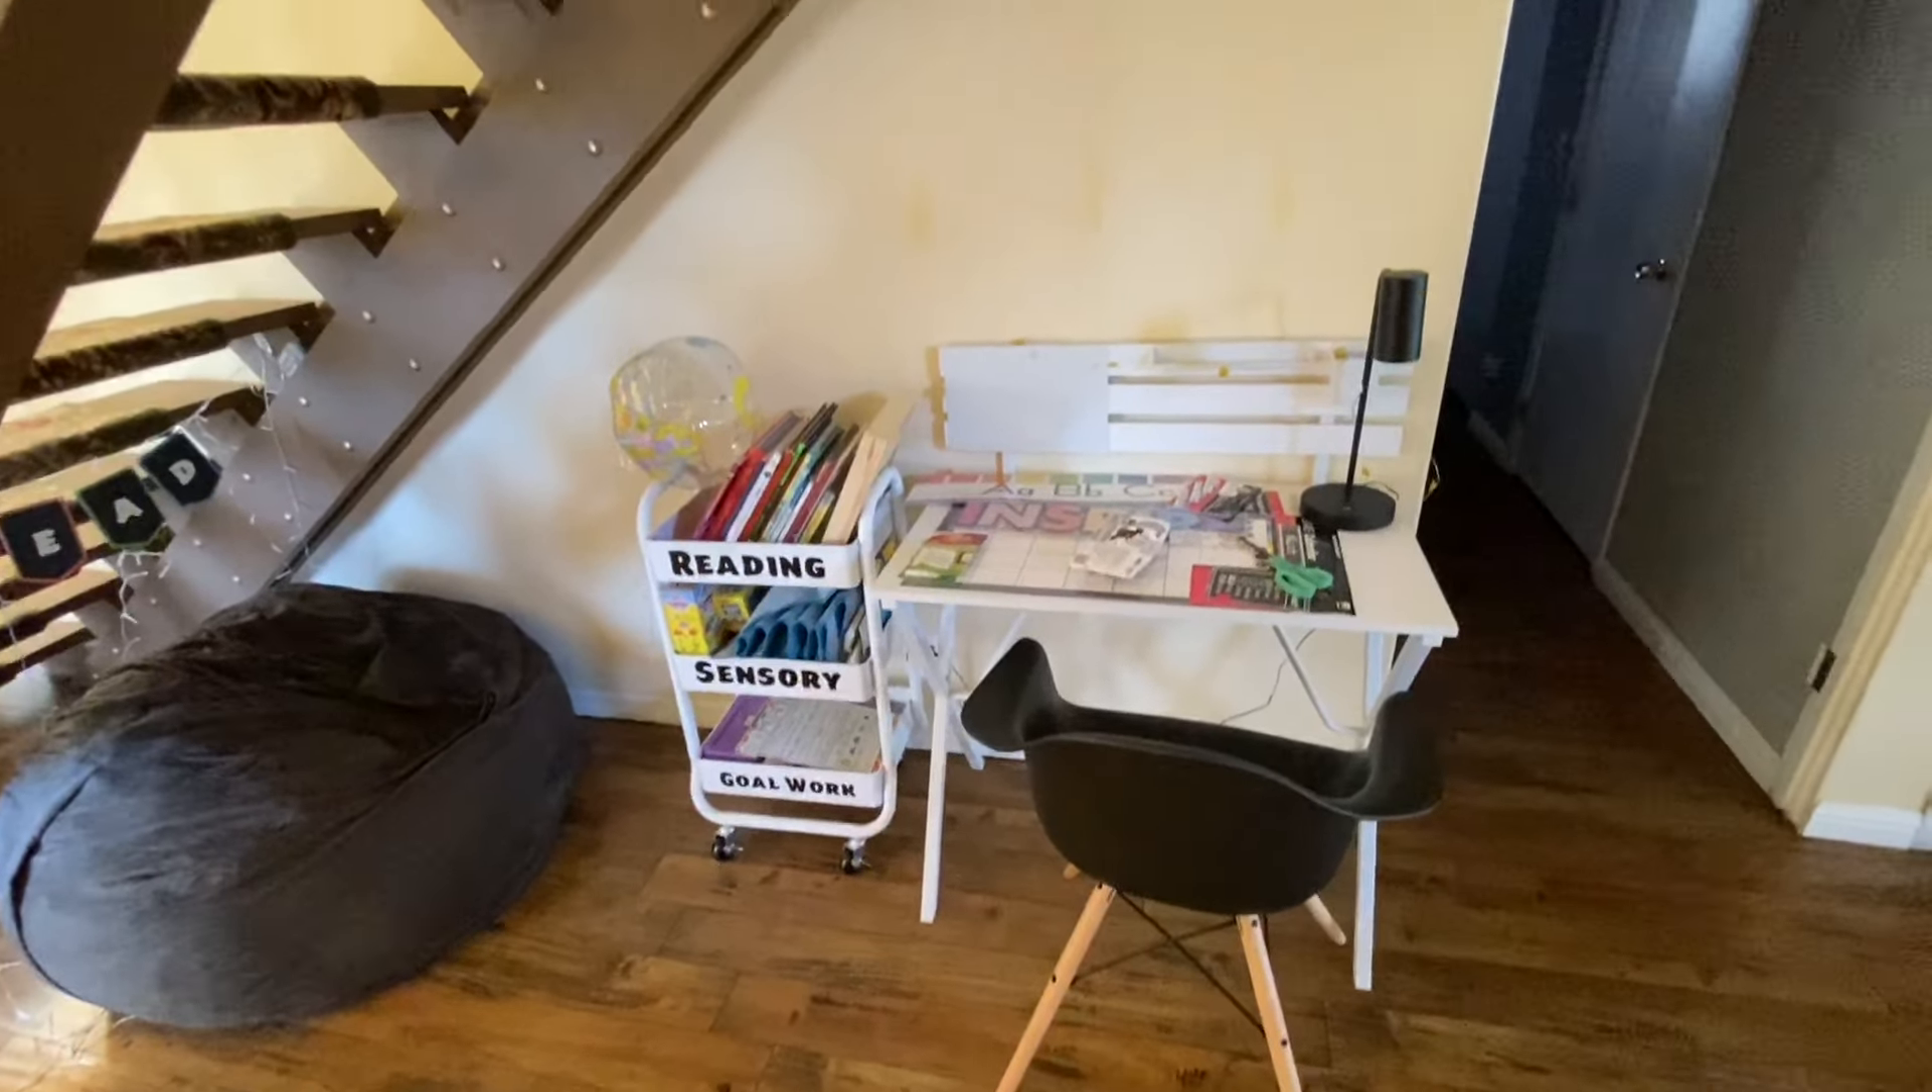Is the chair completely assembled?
Yes.